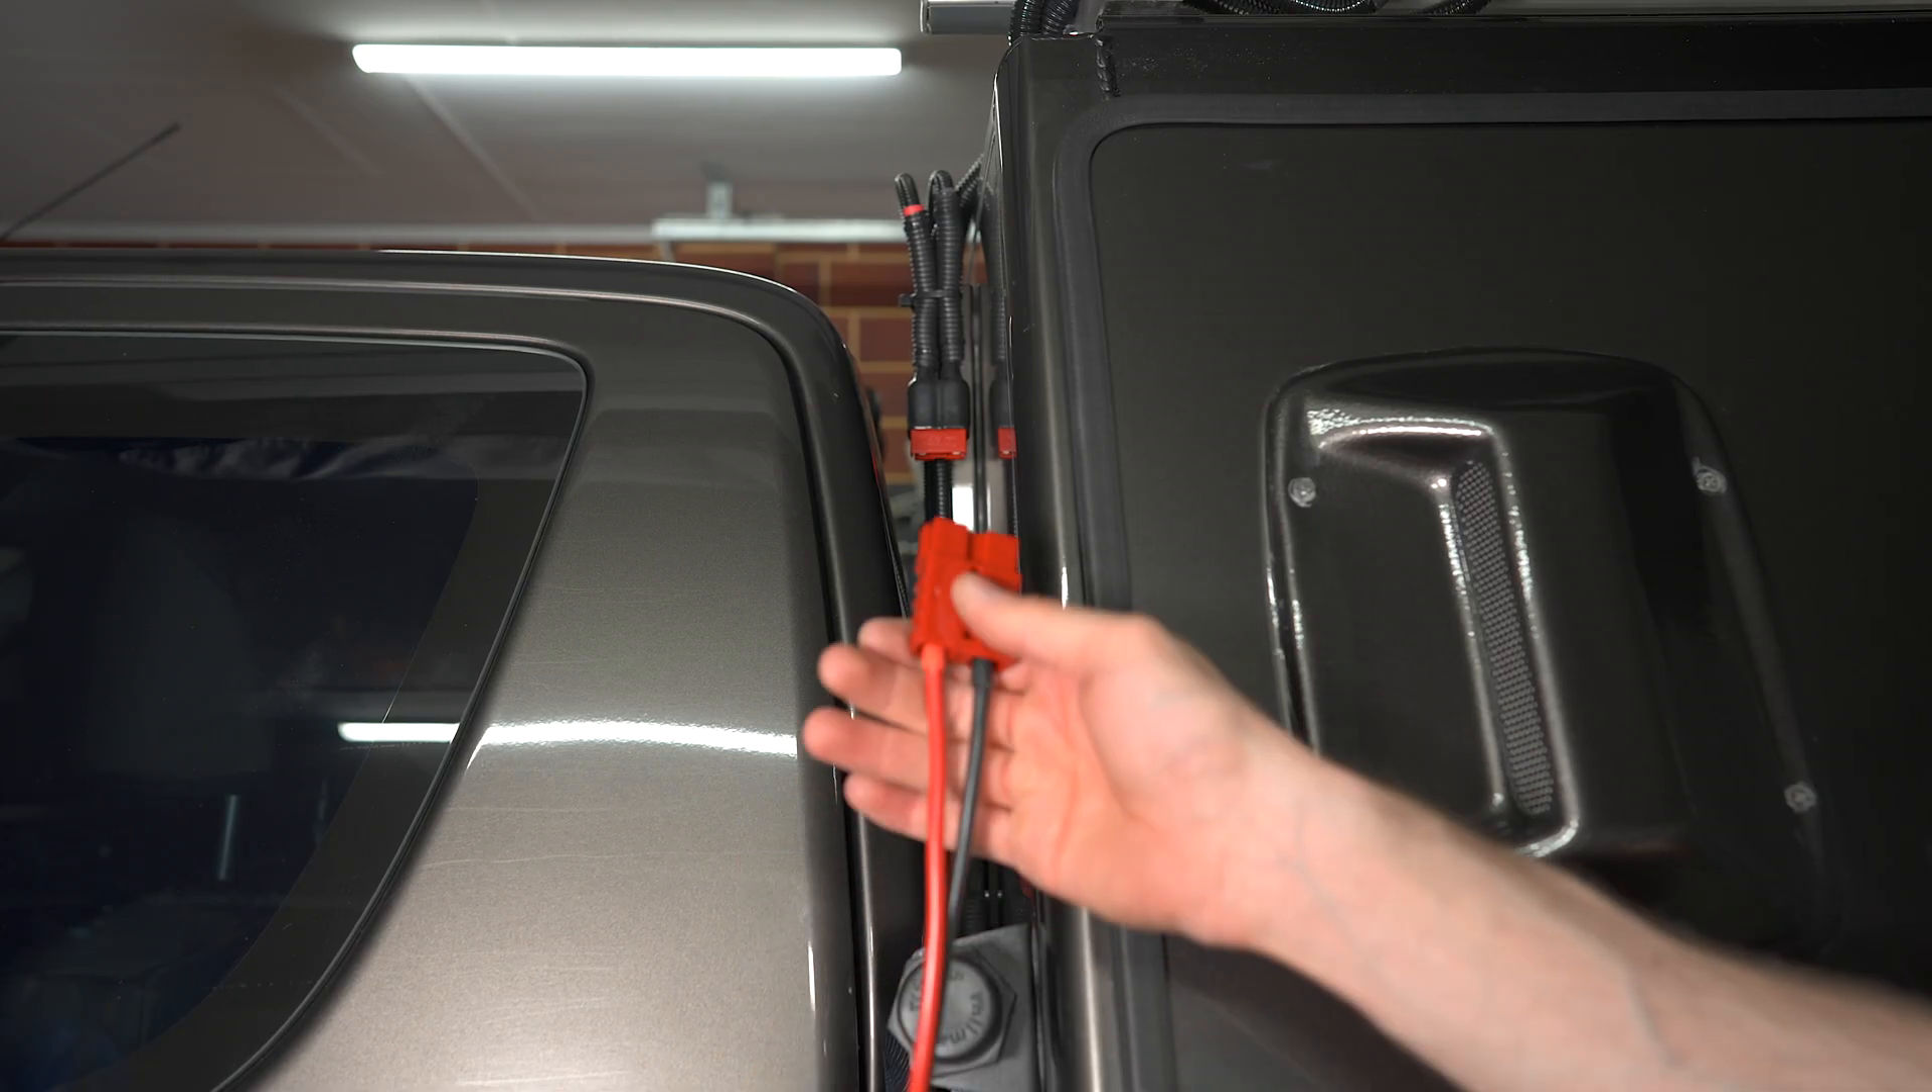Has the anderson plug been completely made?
Yes.